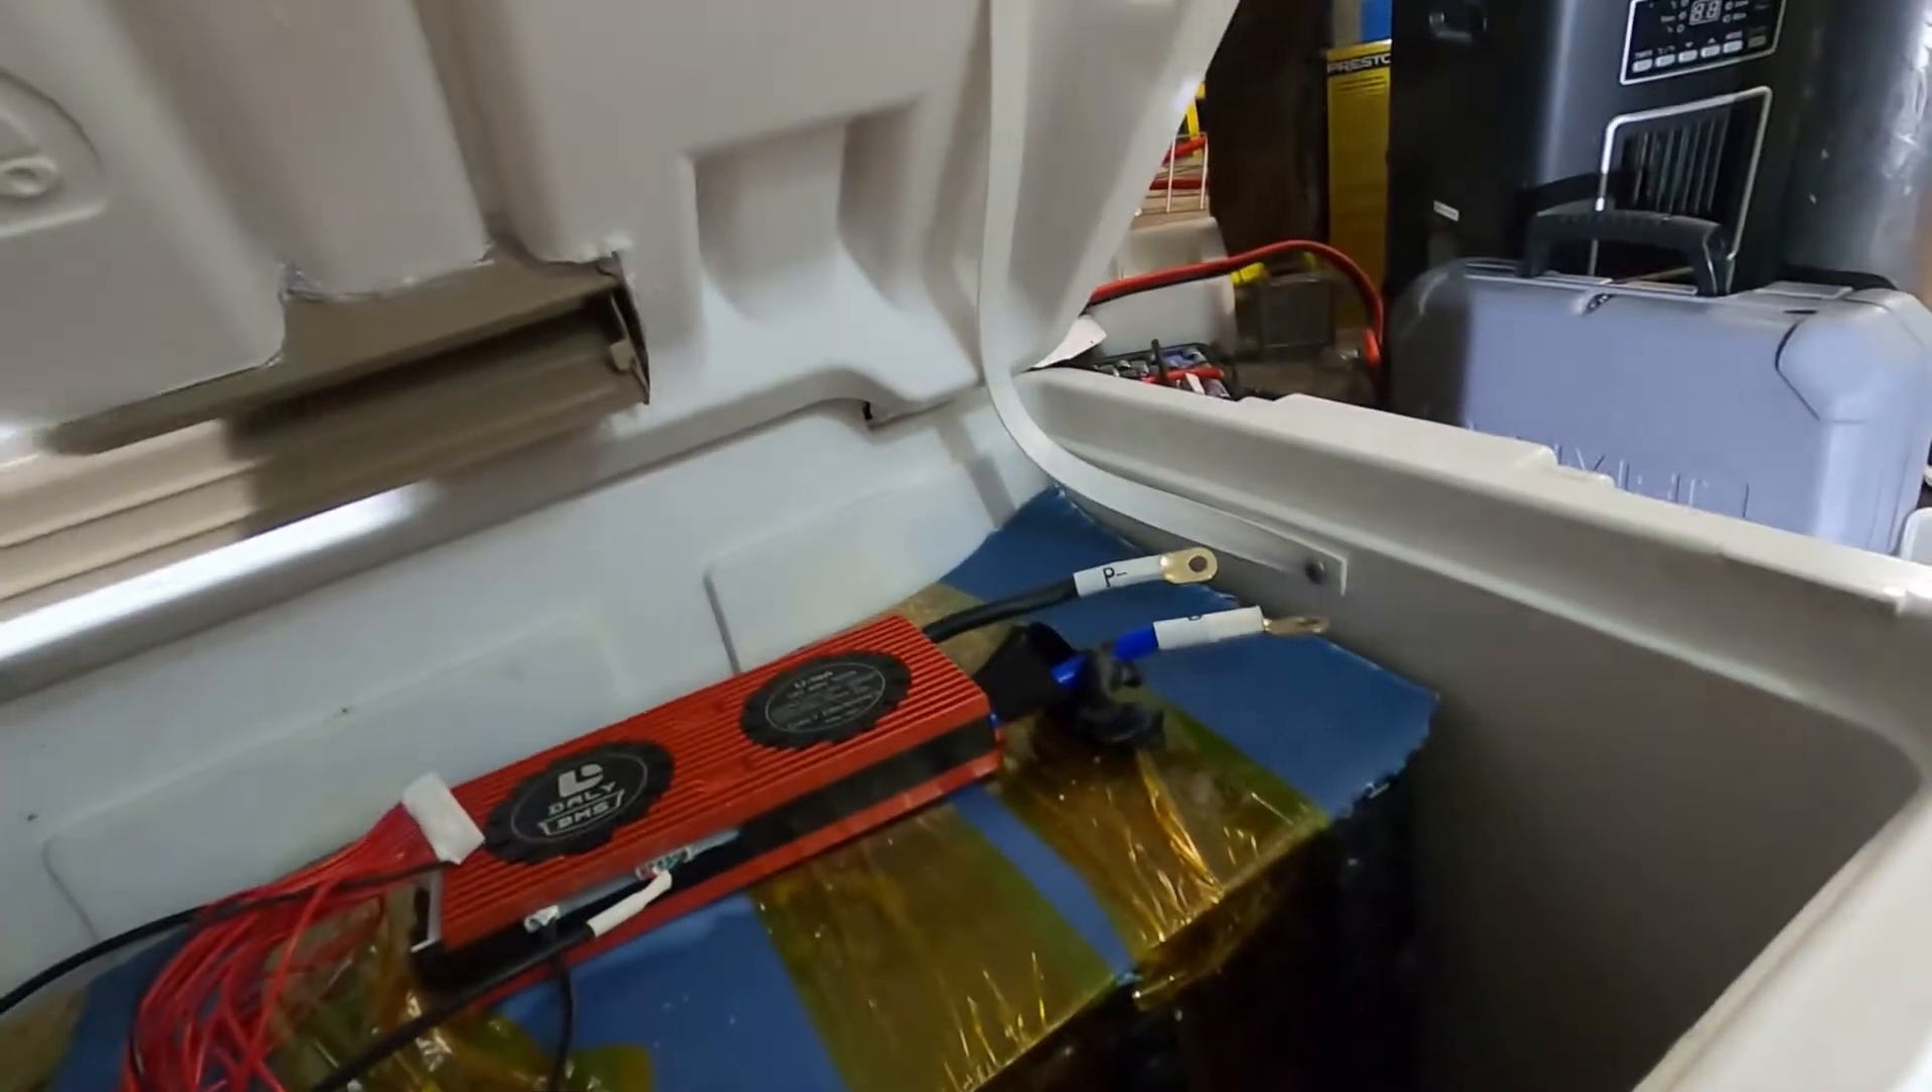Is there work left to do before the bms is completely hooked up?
Yes.